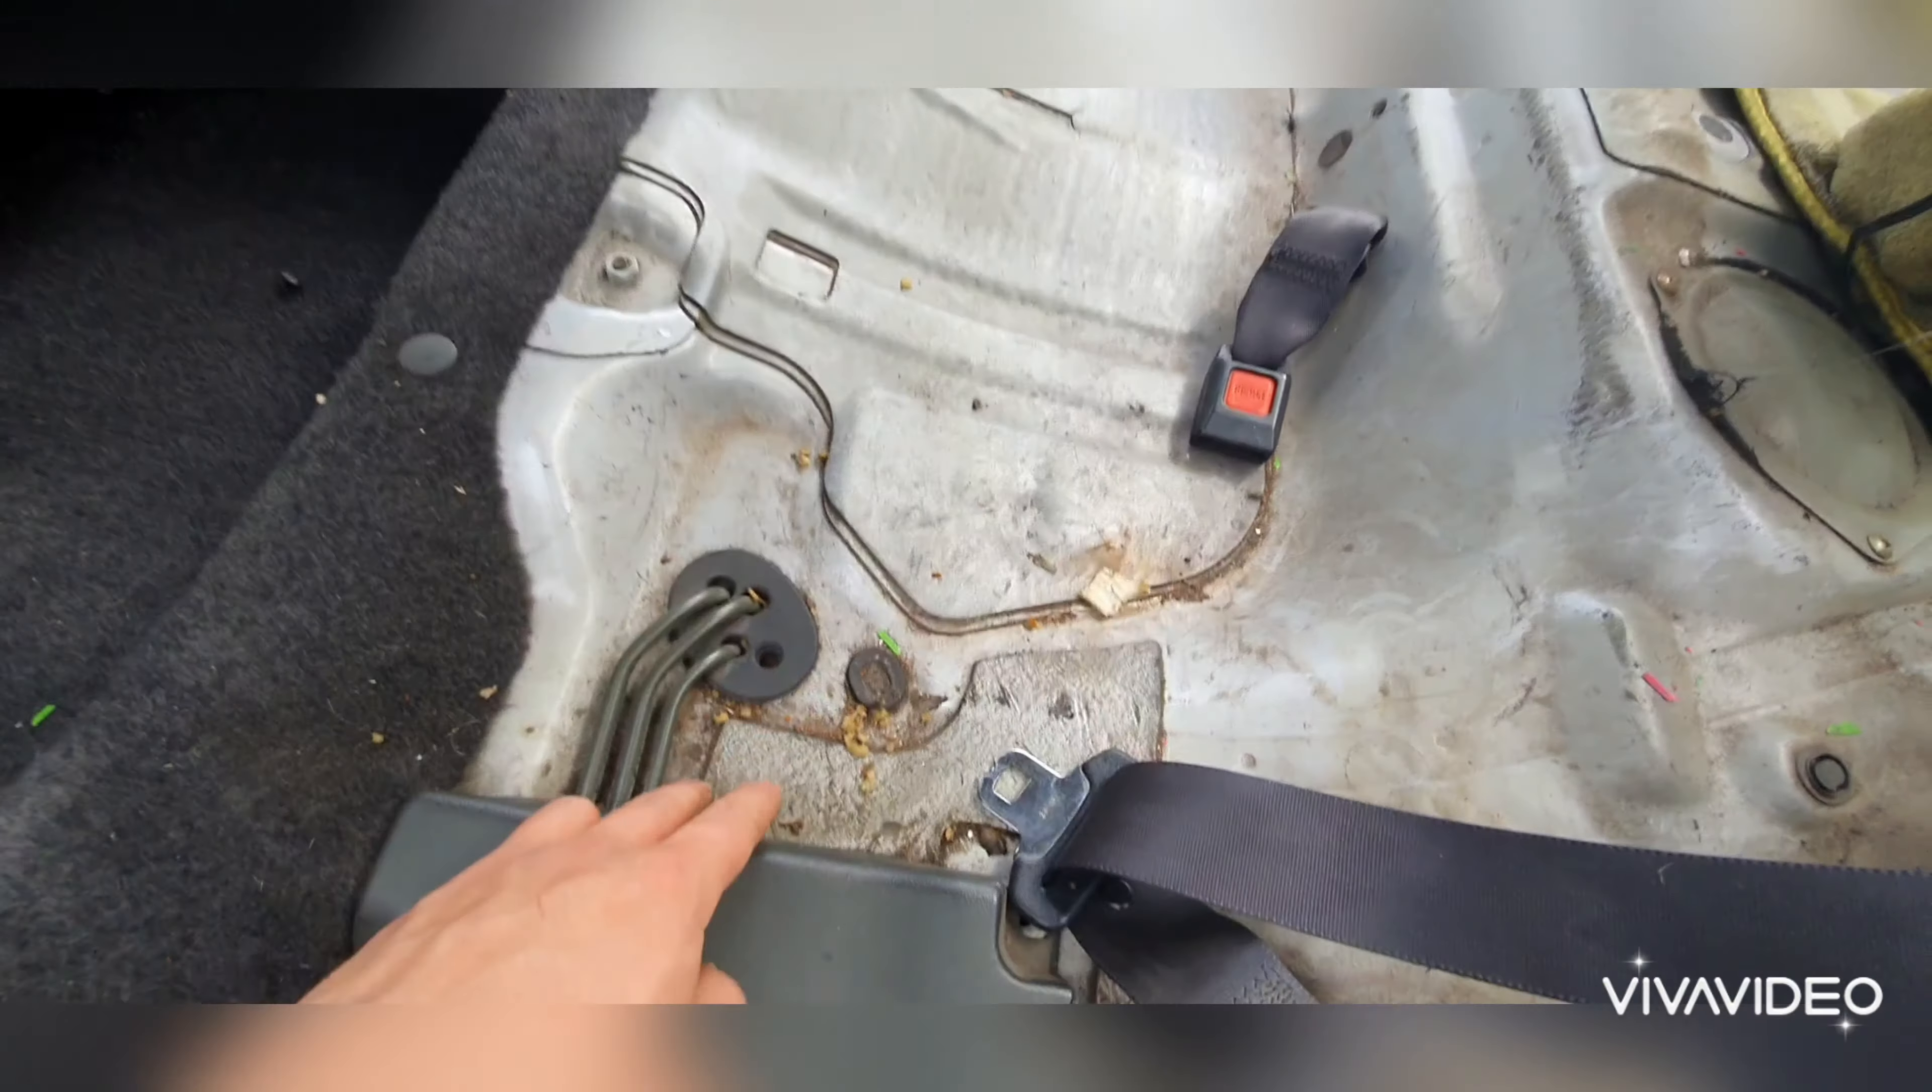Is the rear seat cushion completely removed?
Yes.